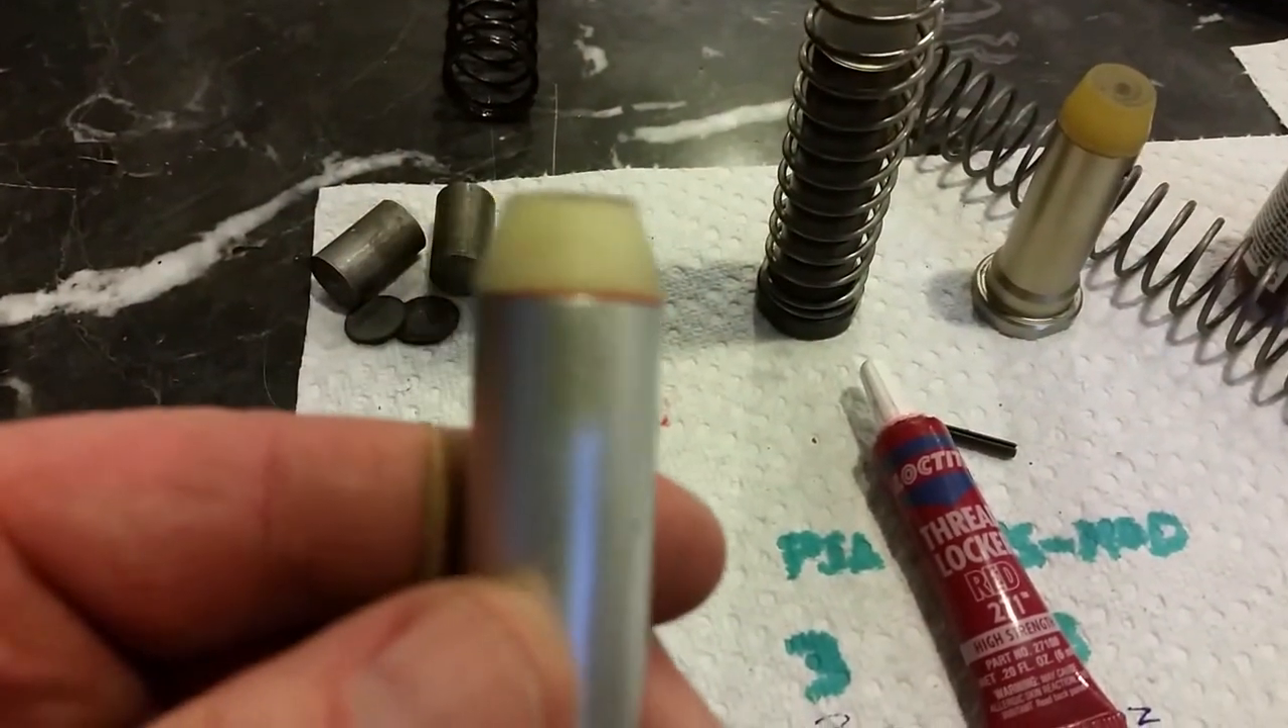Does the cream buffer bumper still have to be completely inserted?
No.